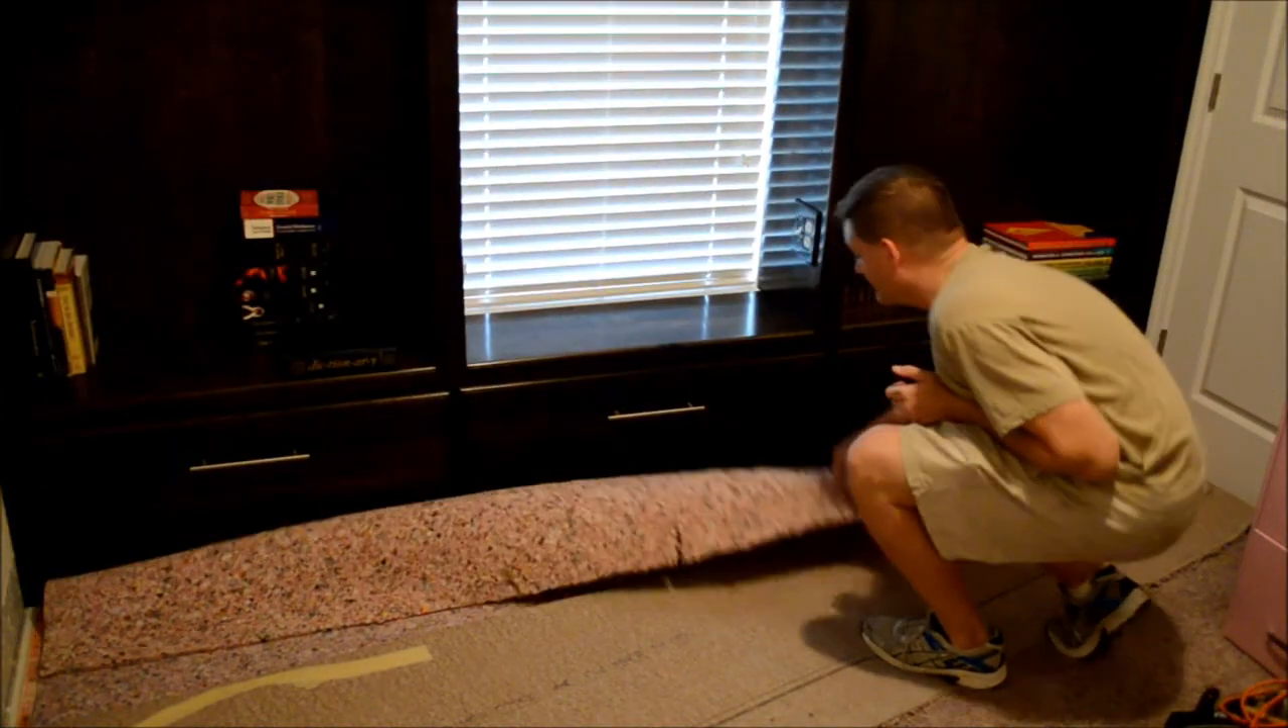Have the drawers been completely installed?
Yes.